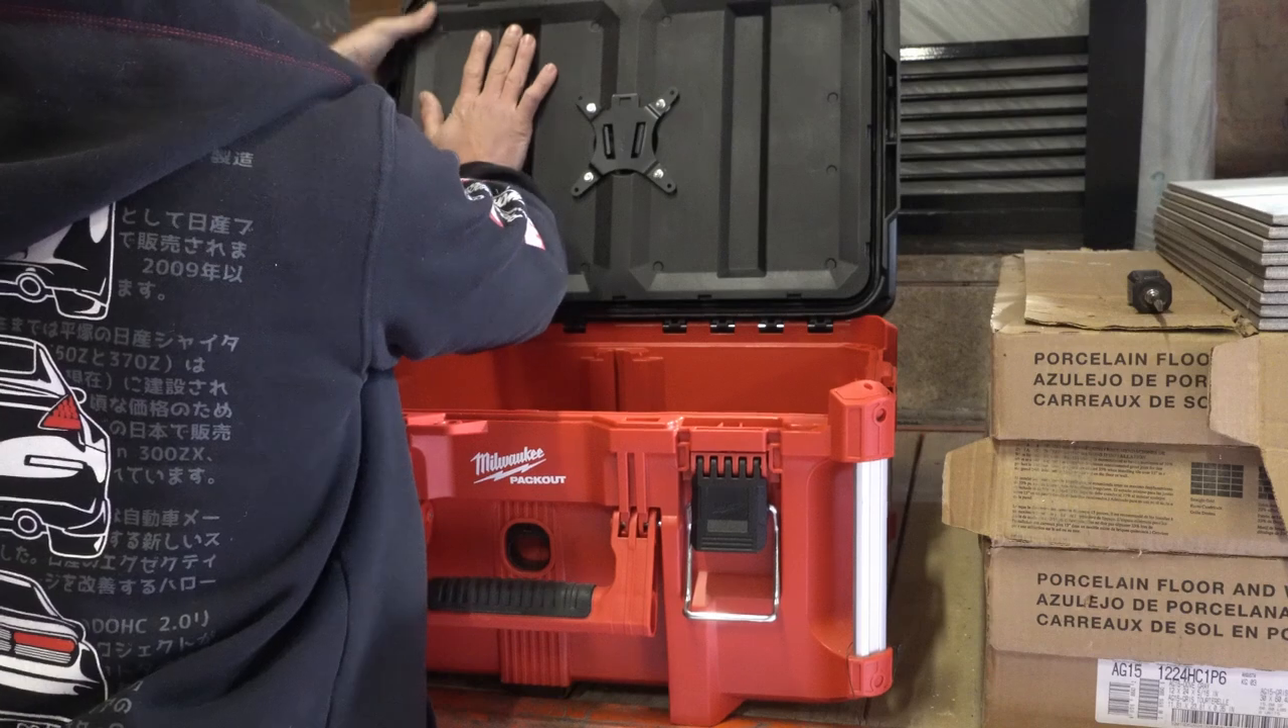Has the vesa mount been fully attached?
Yes.